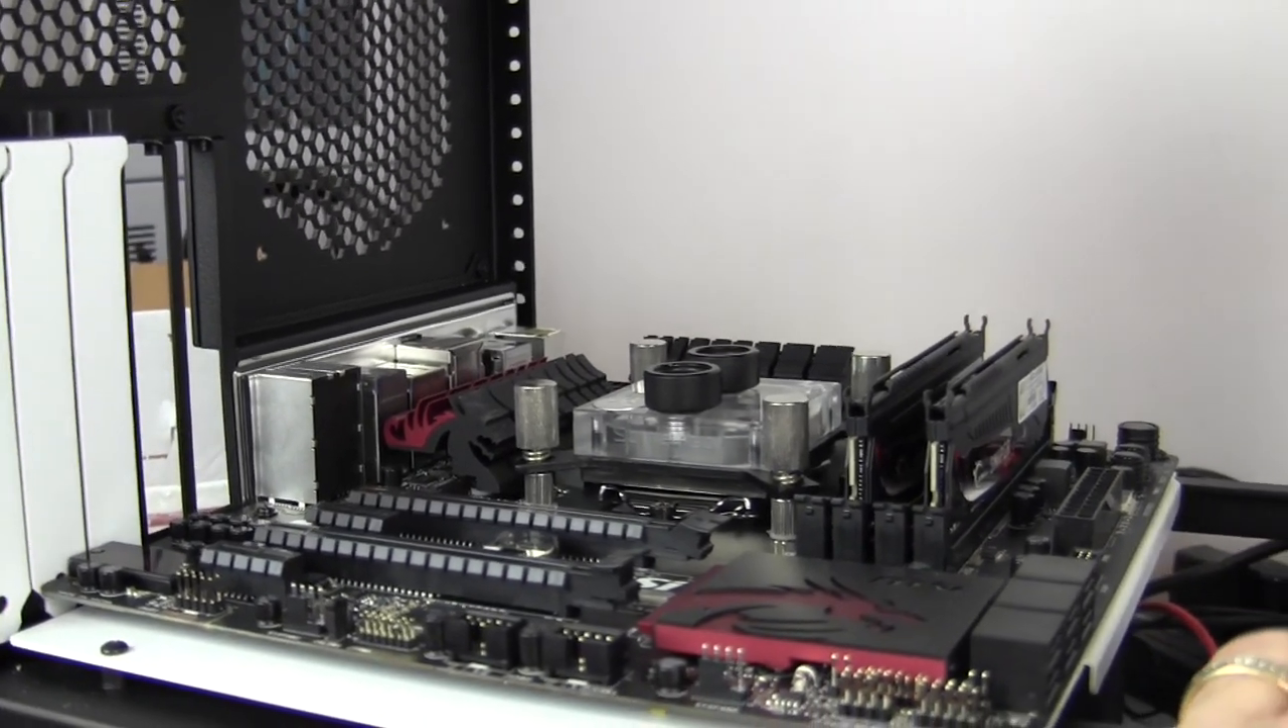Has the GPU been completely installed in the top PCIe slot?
No.